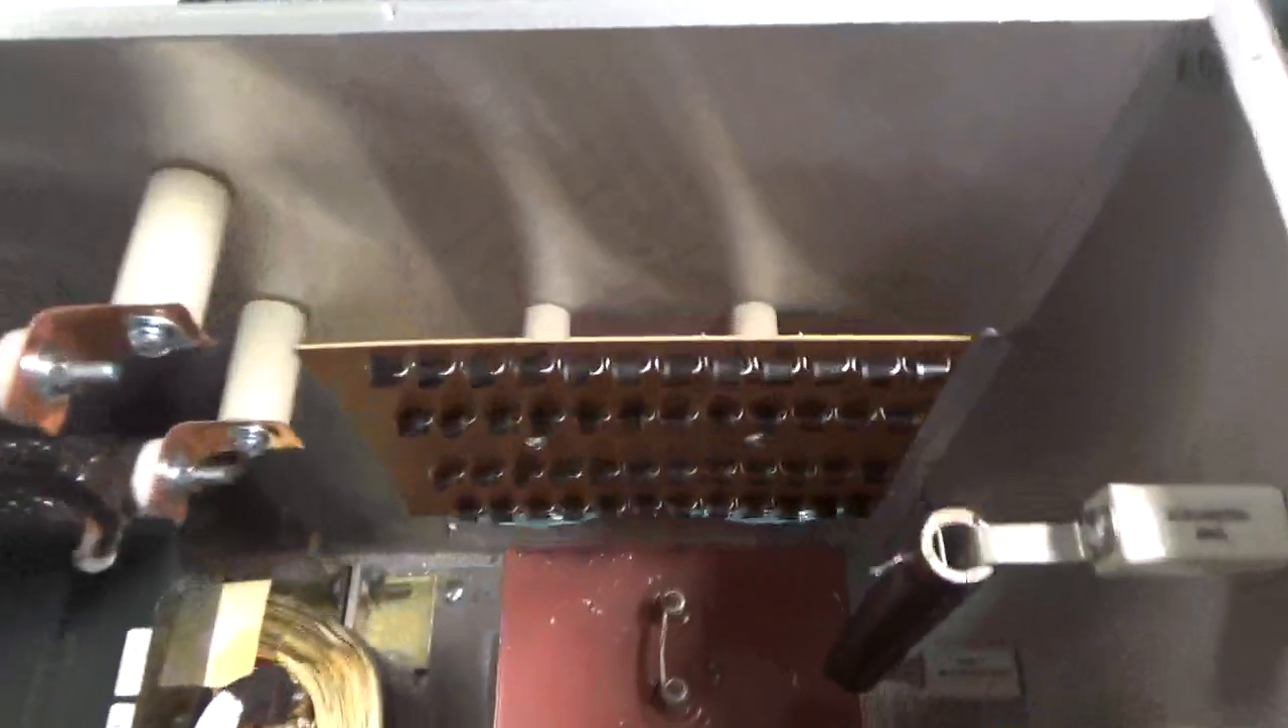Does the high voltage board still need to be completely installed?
No.